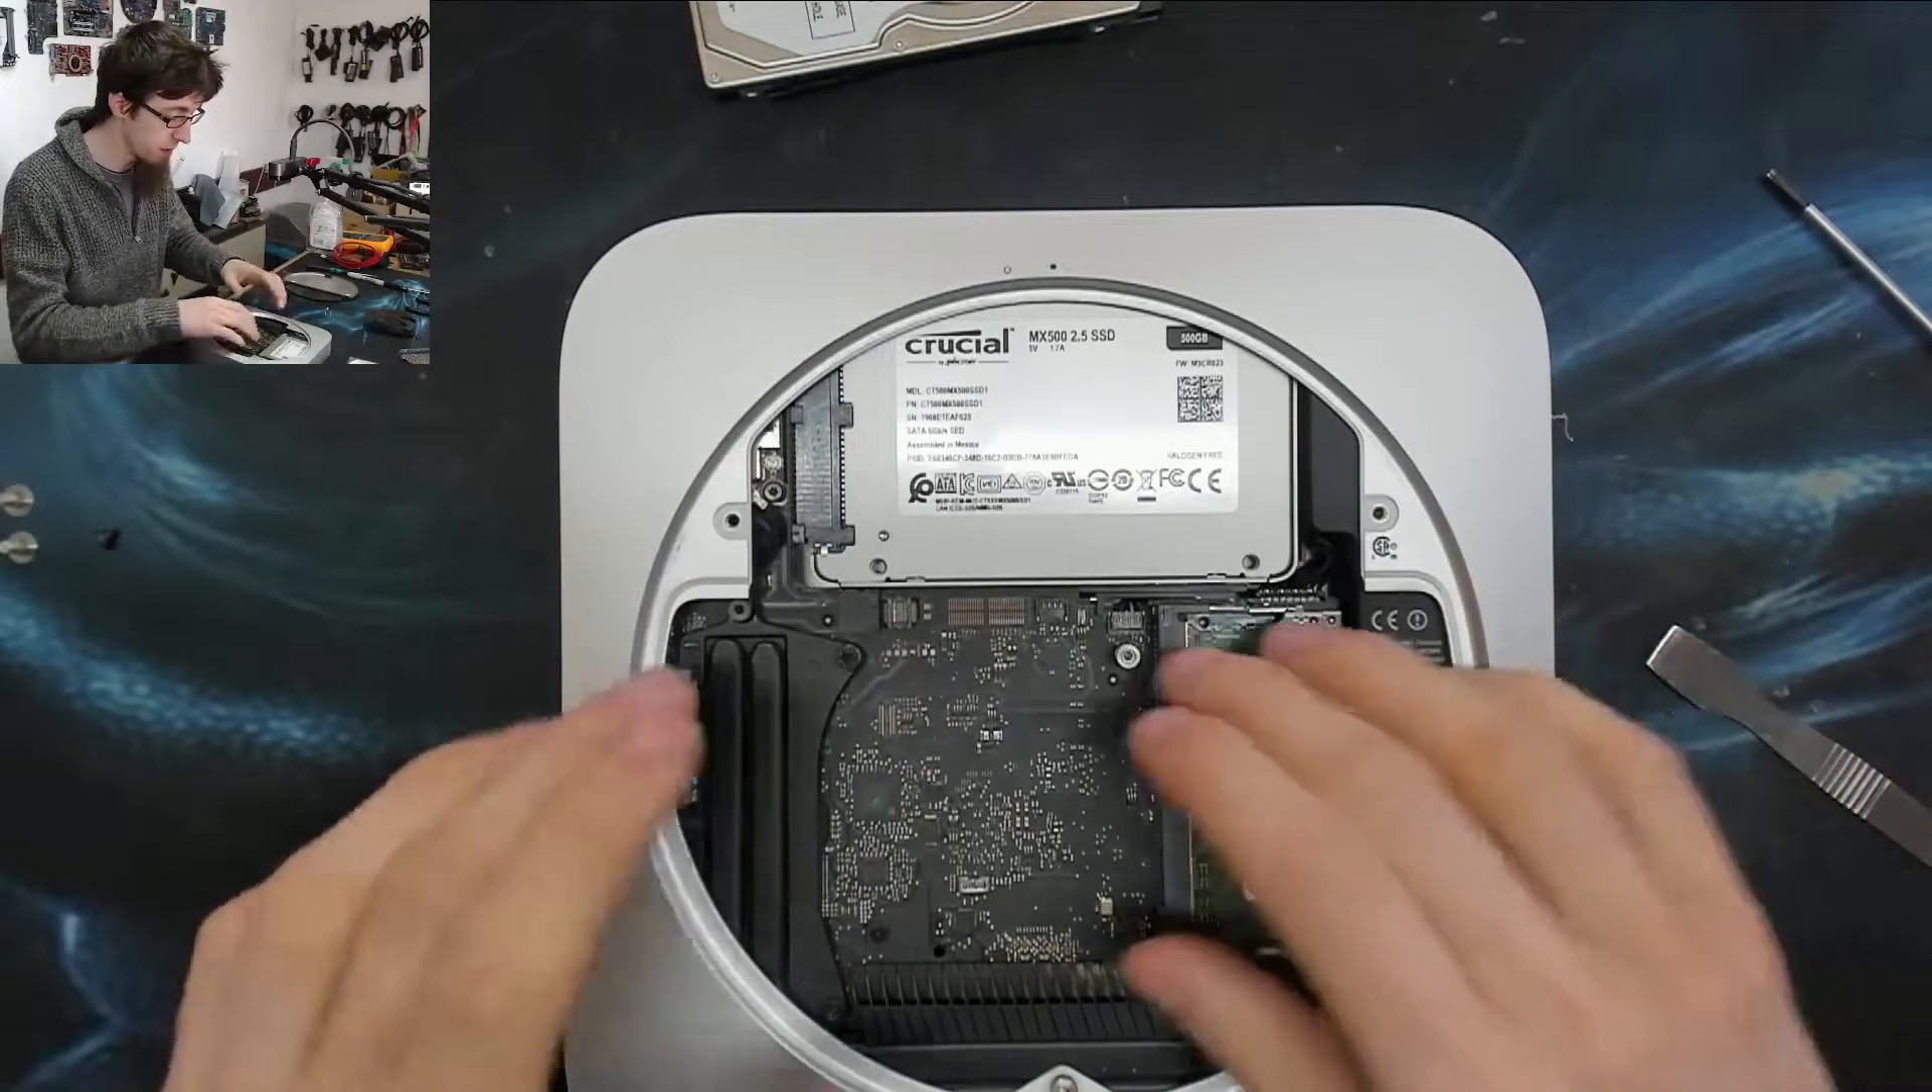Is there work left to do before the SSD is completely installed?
No.